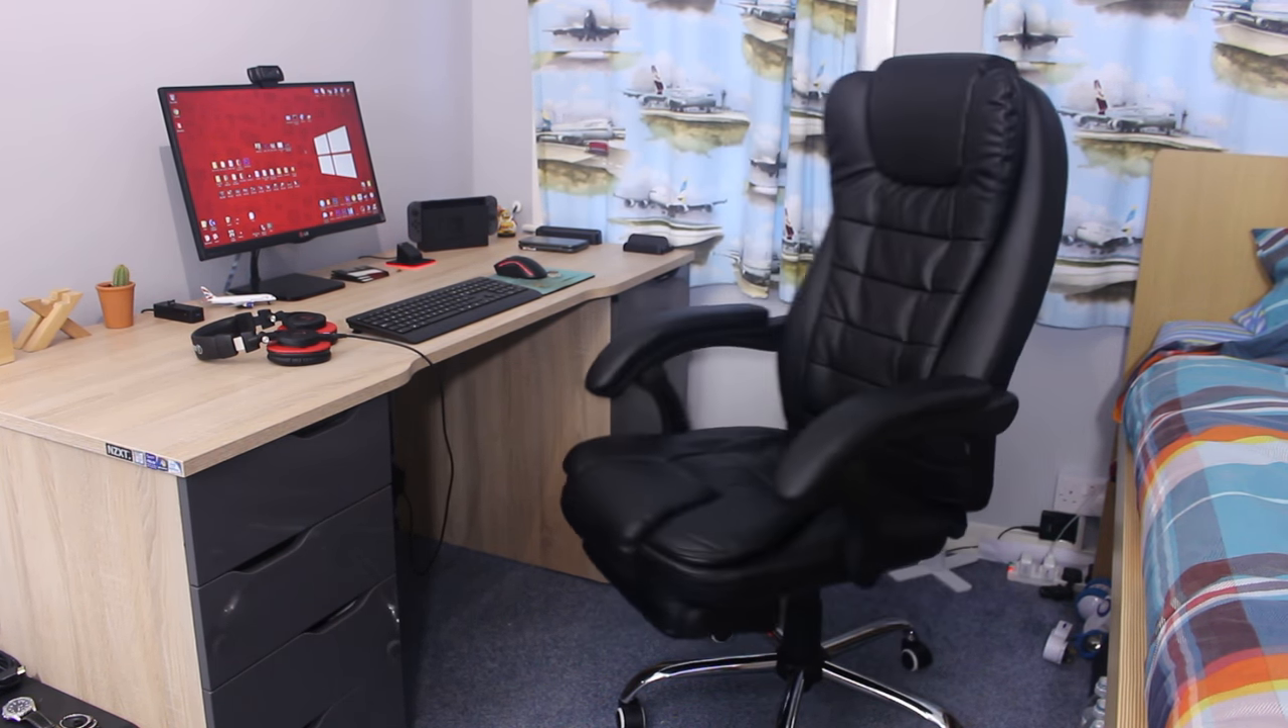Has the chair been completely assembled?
Yes.